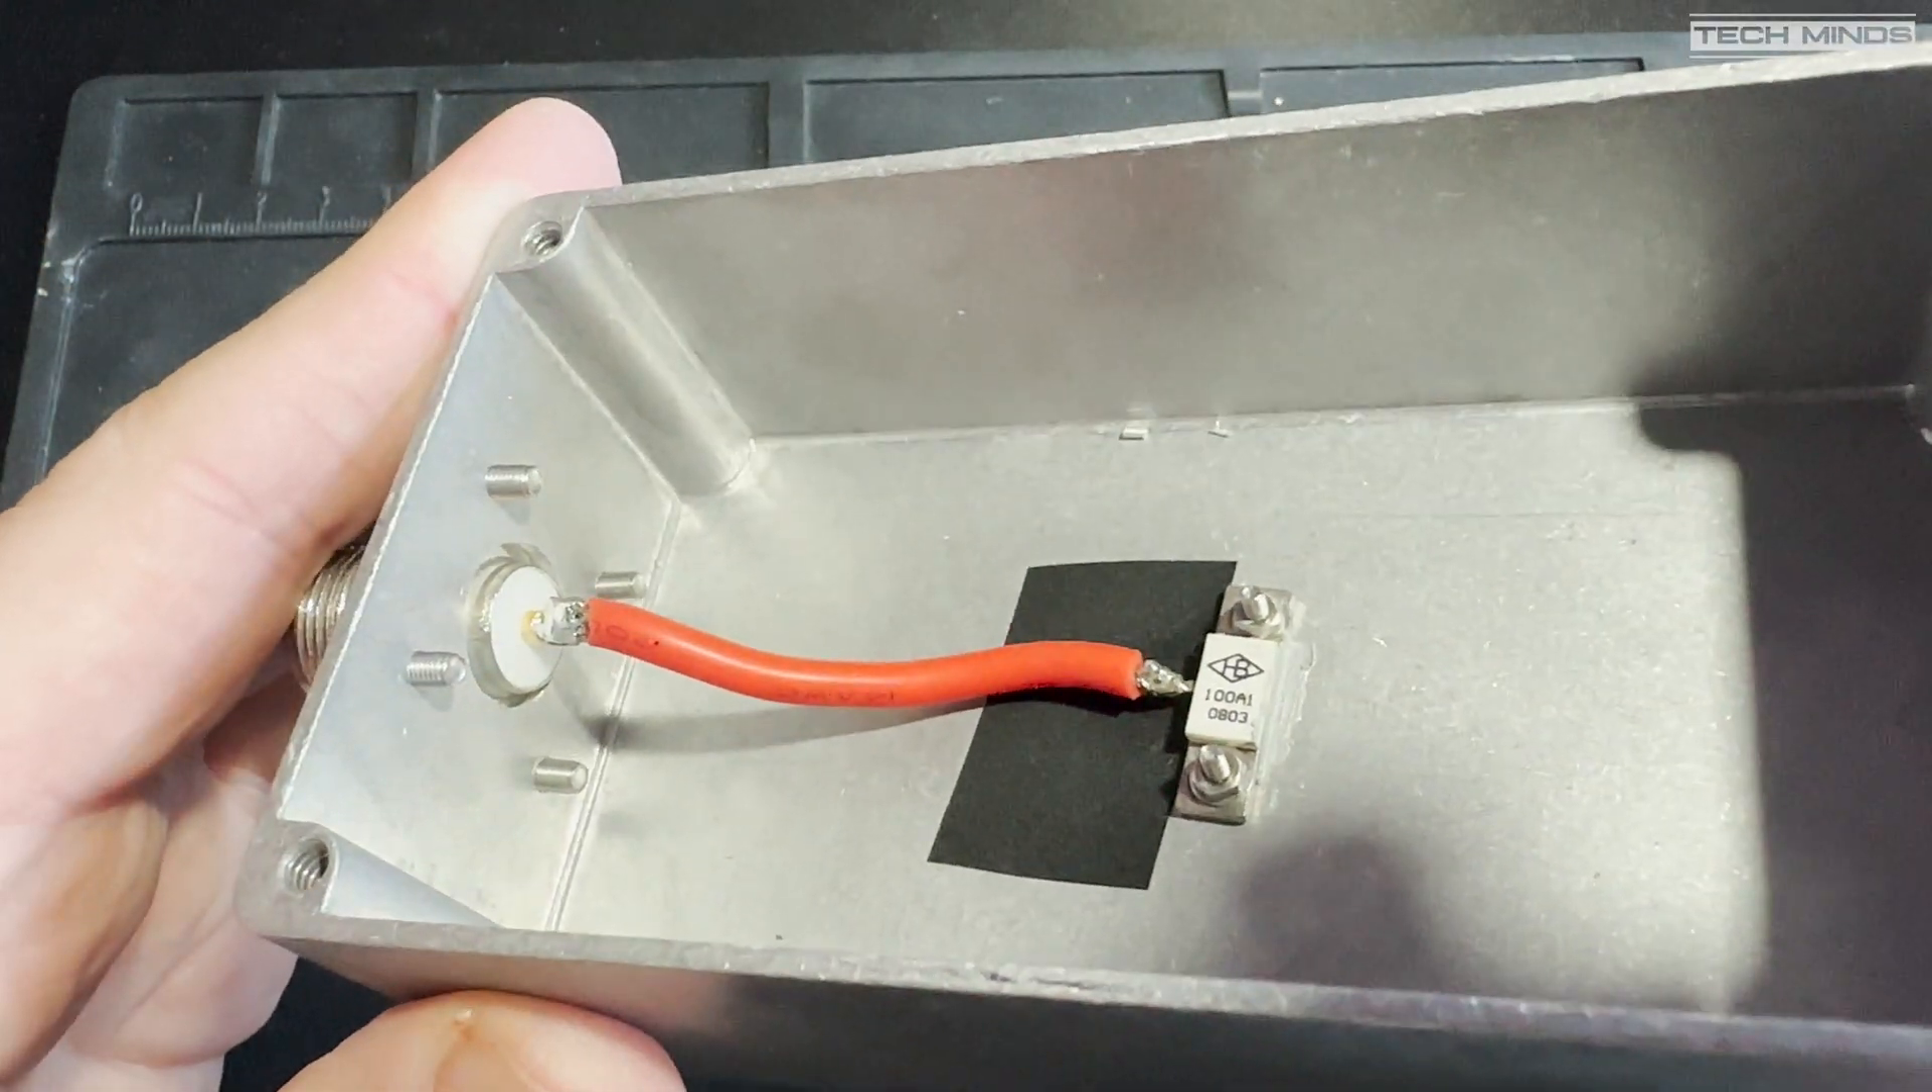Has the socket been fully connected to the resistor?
Yes.